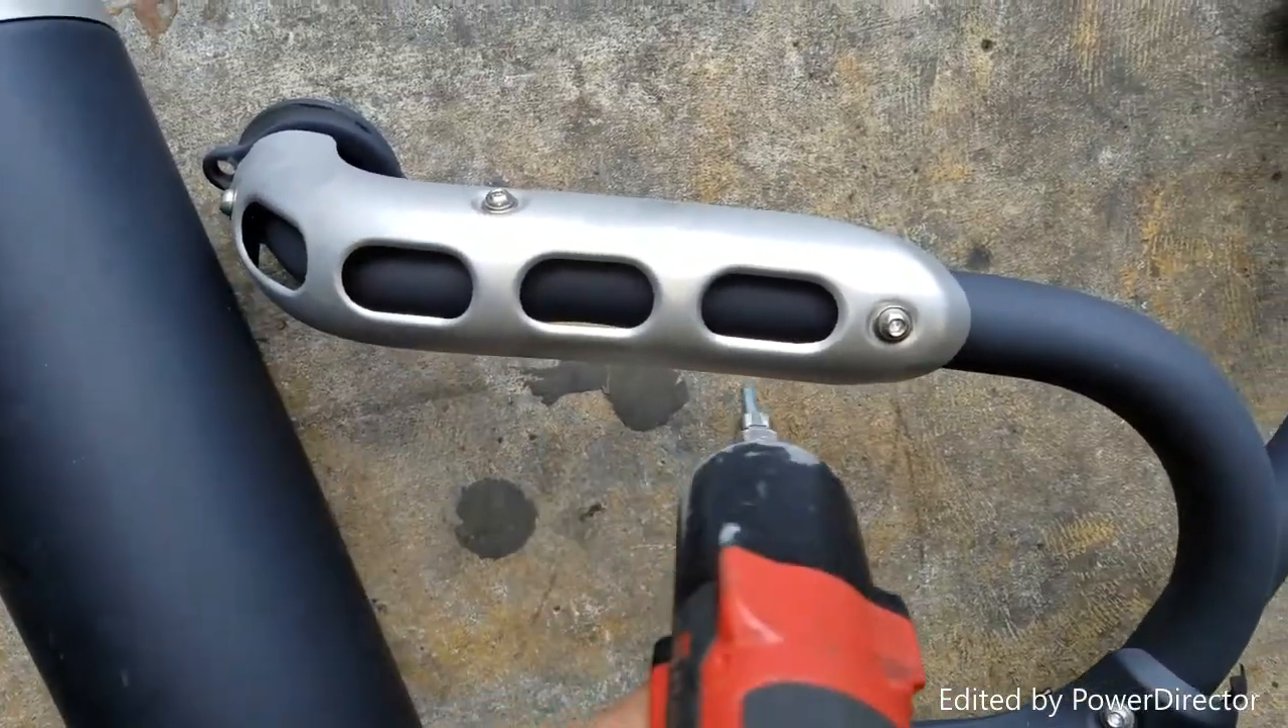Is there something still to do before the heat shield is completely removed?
Yes.